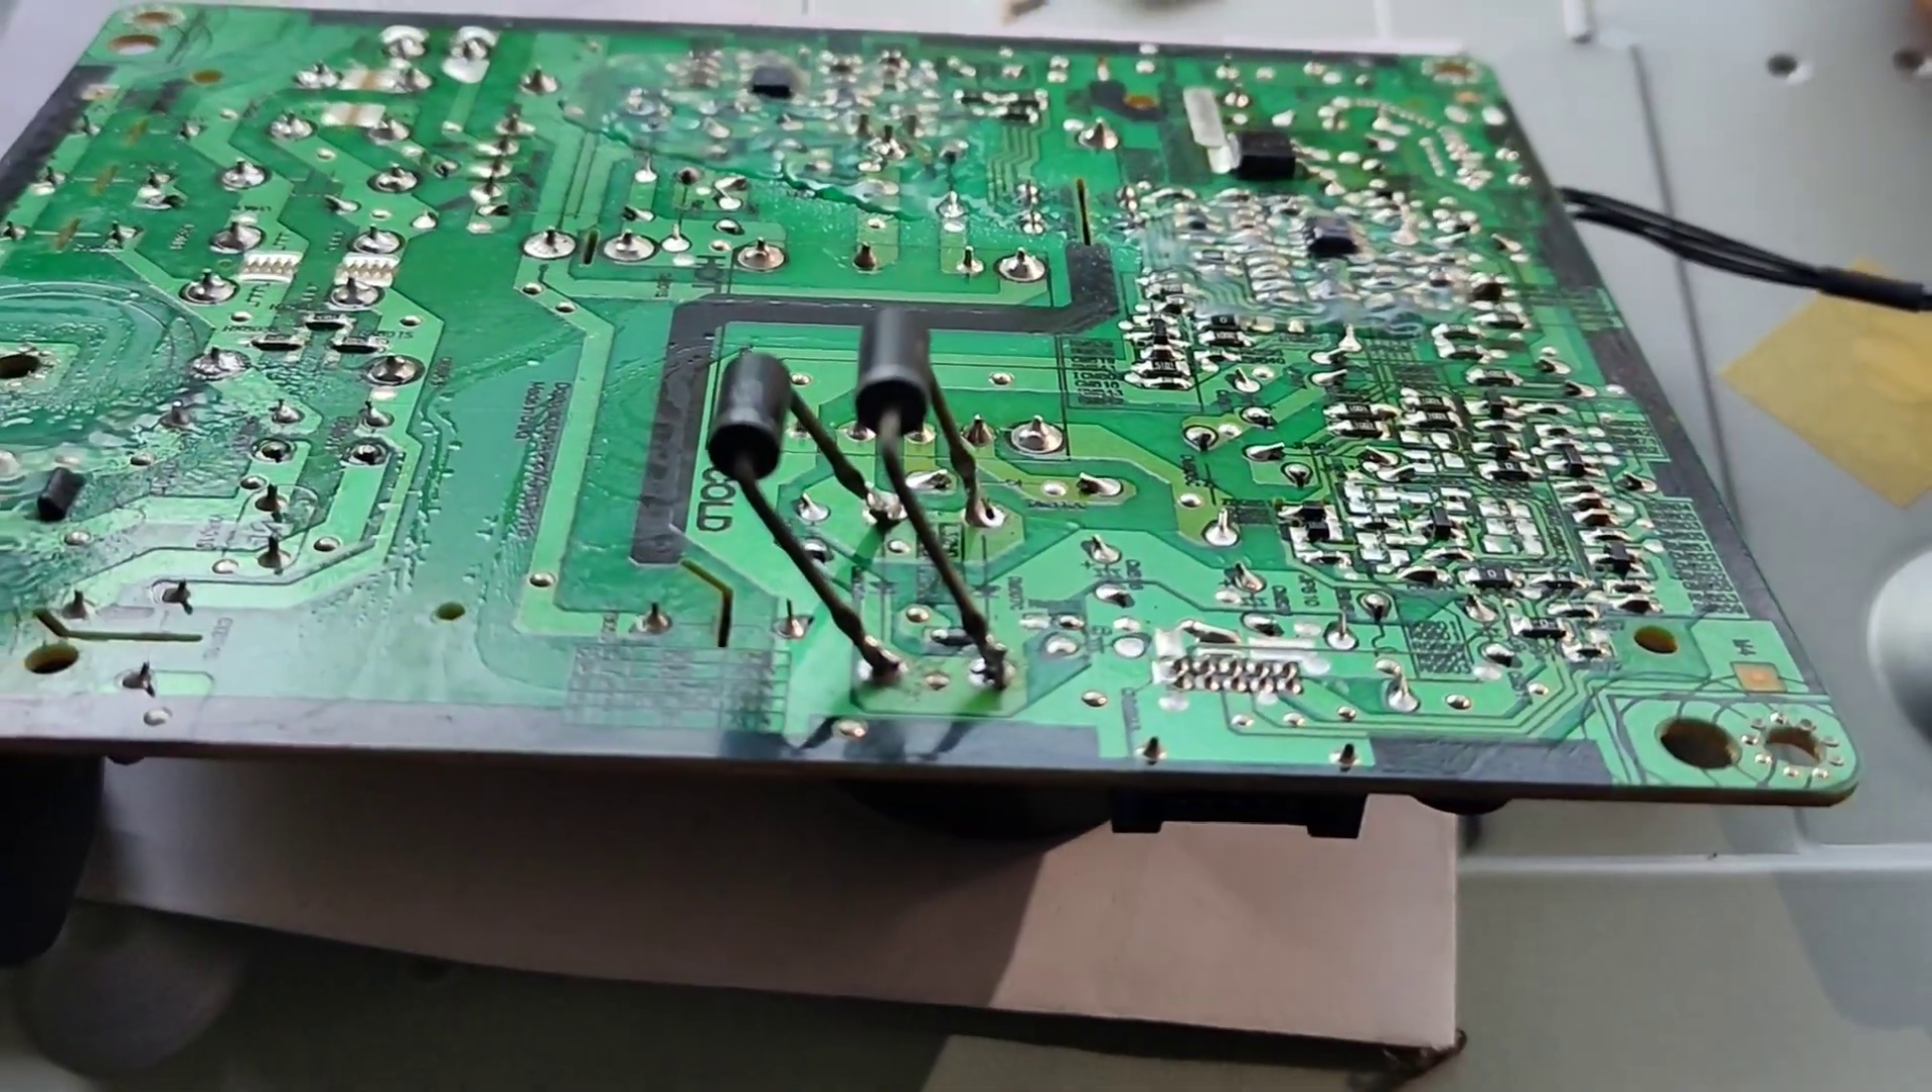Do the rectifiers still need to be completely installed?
No.